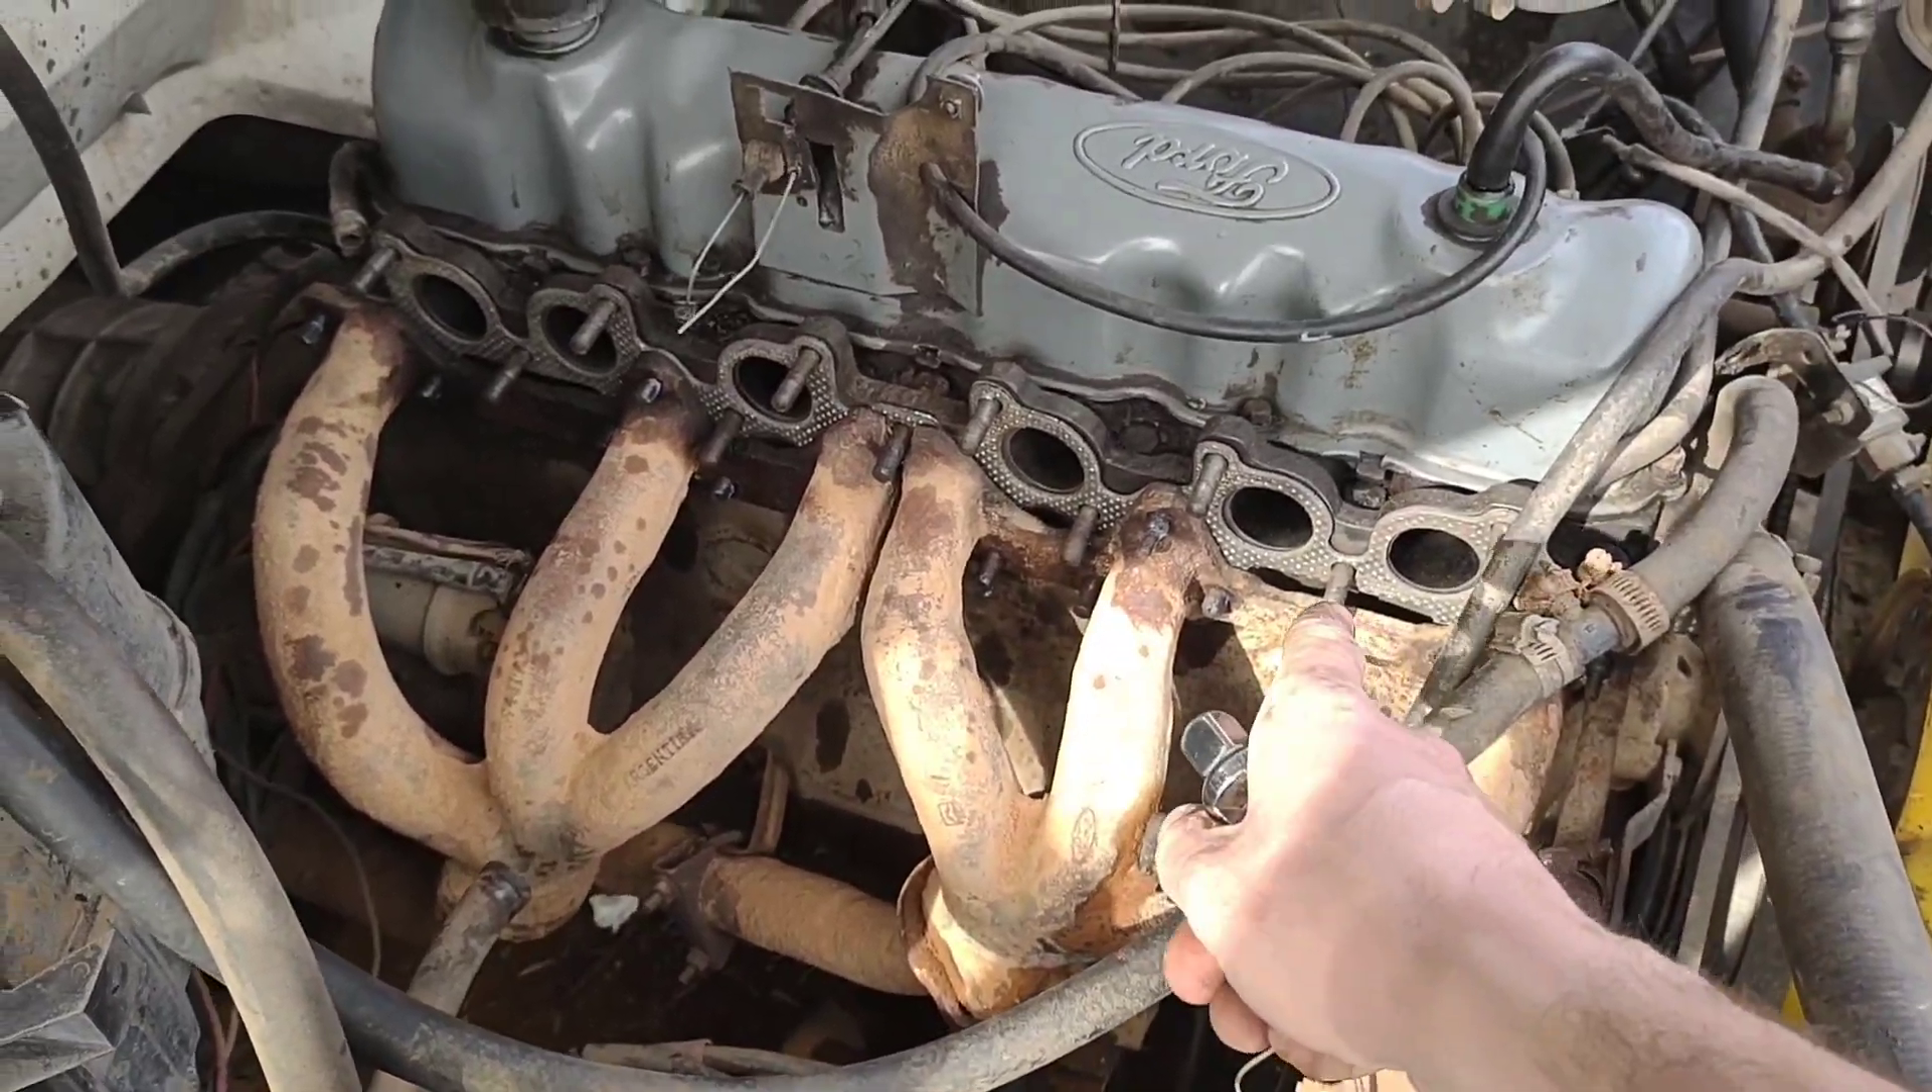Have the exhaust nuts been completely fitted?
No.